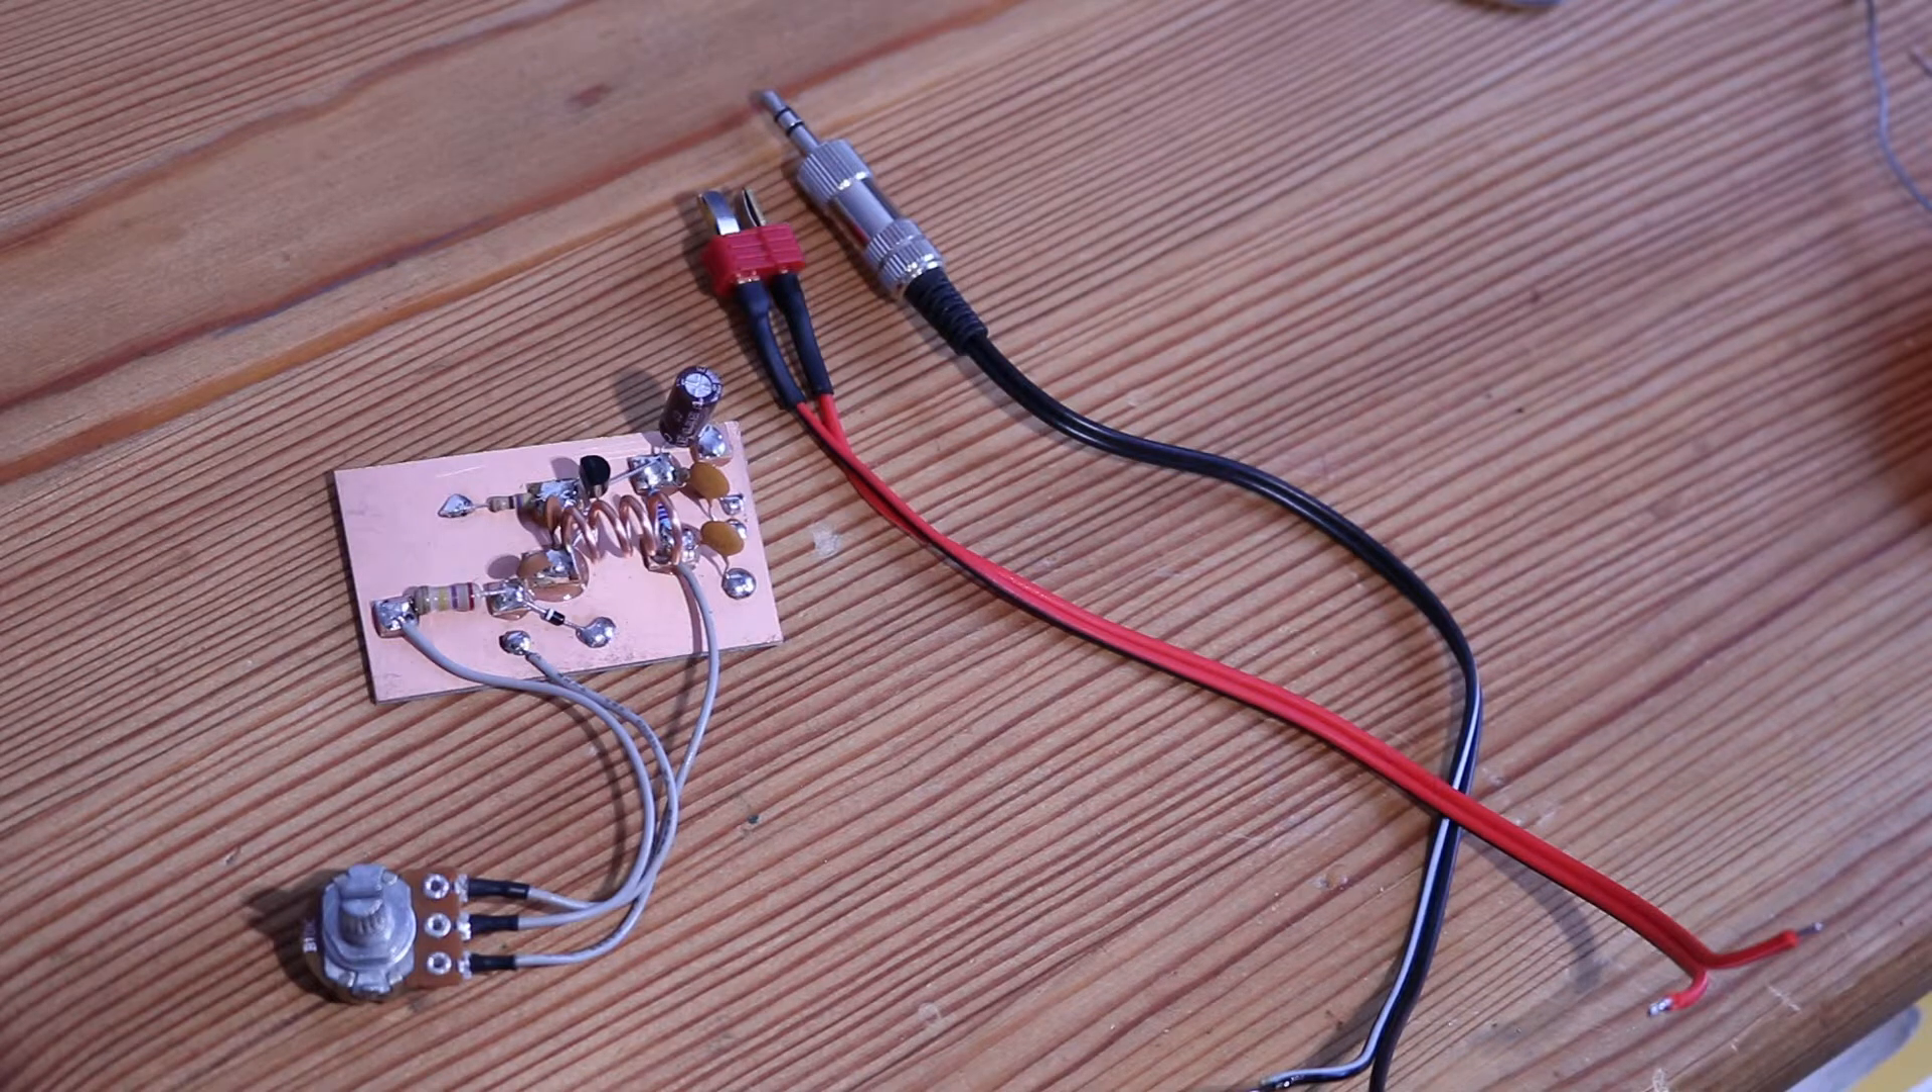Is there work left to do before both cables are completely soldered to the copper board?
Yes.